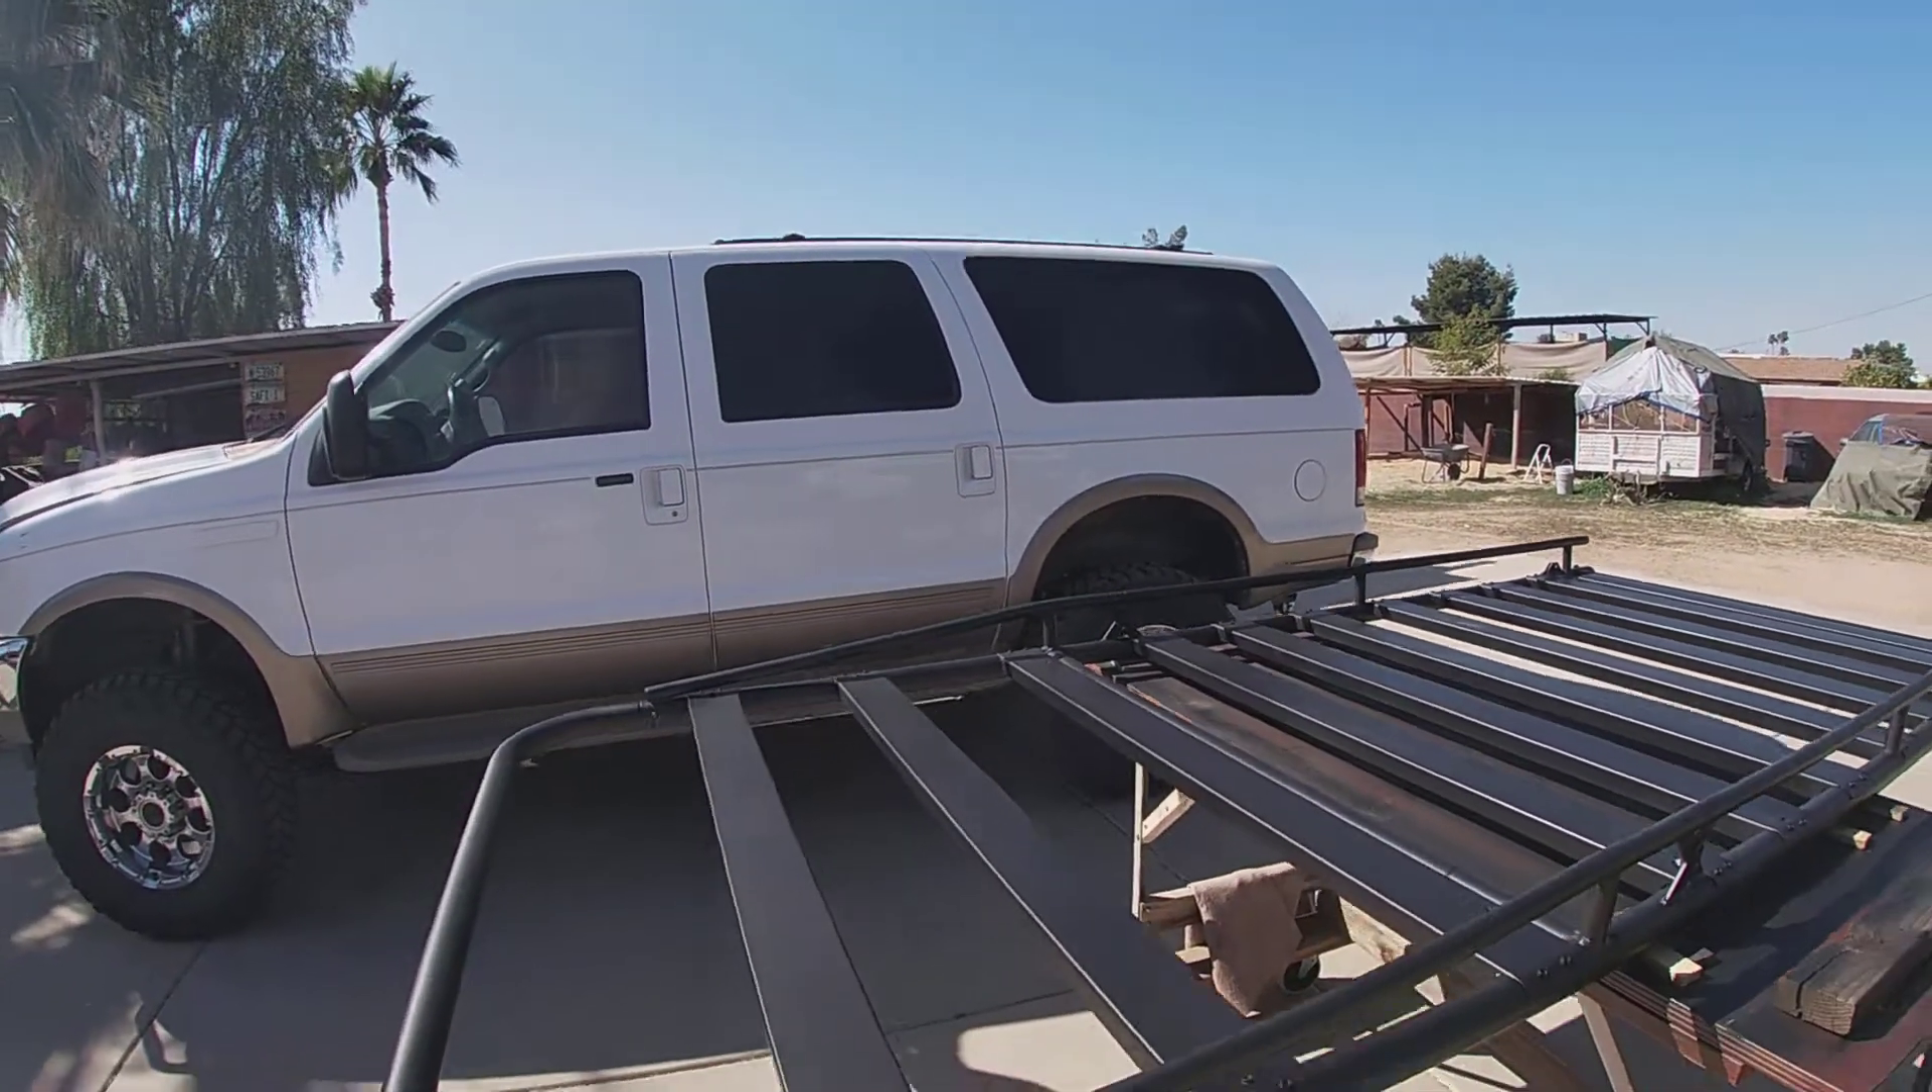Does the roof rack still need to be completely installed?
Yes.